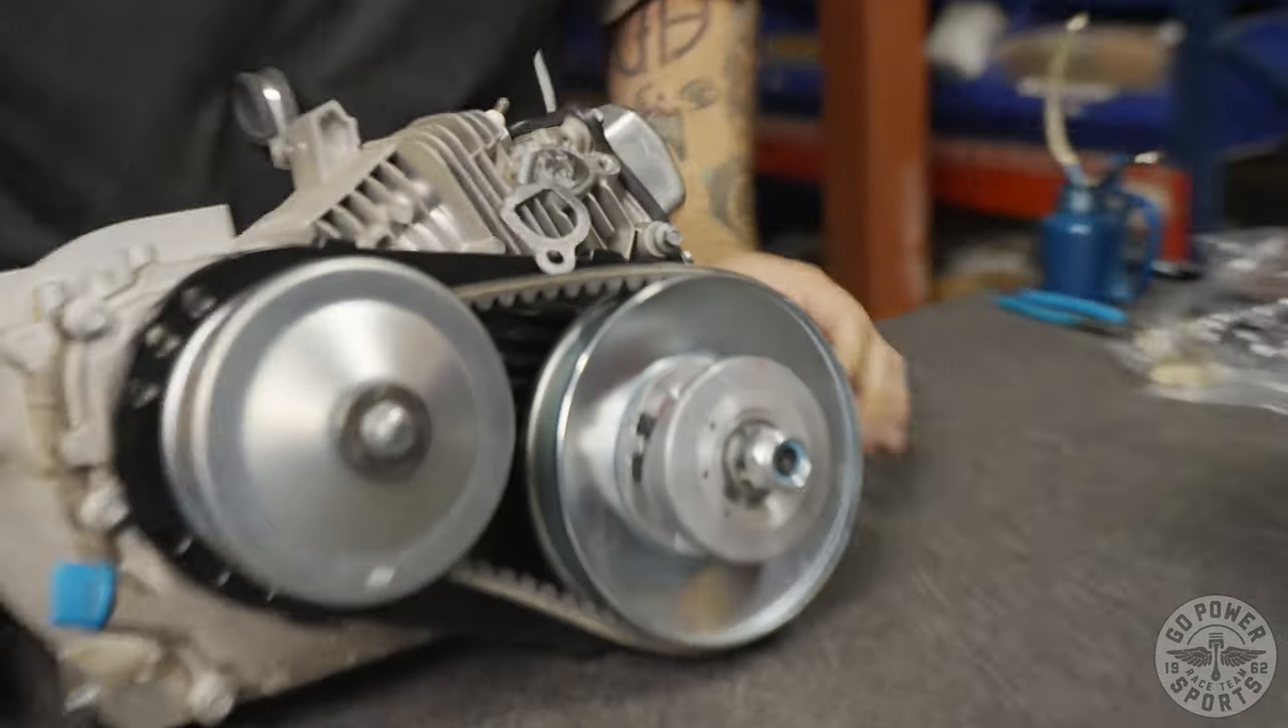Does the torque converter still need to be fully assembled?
No.